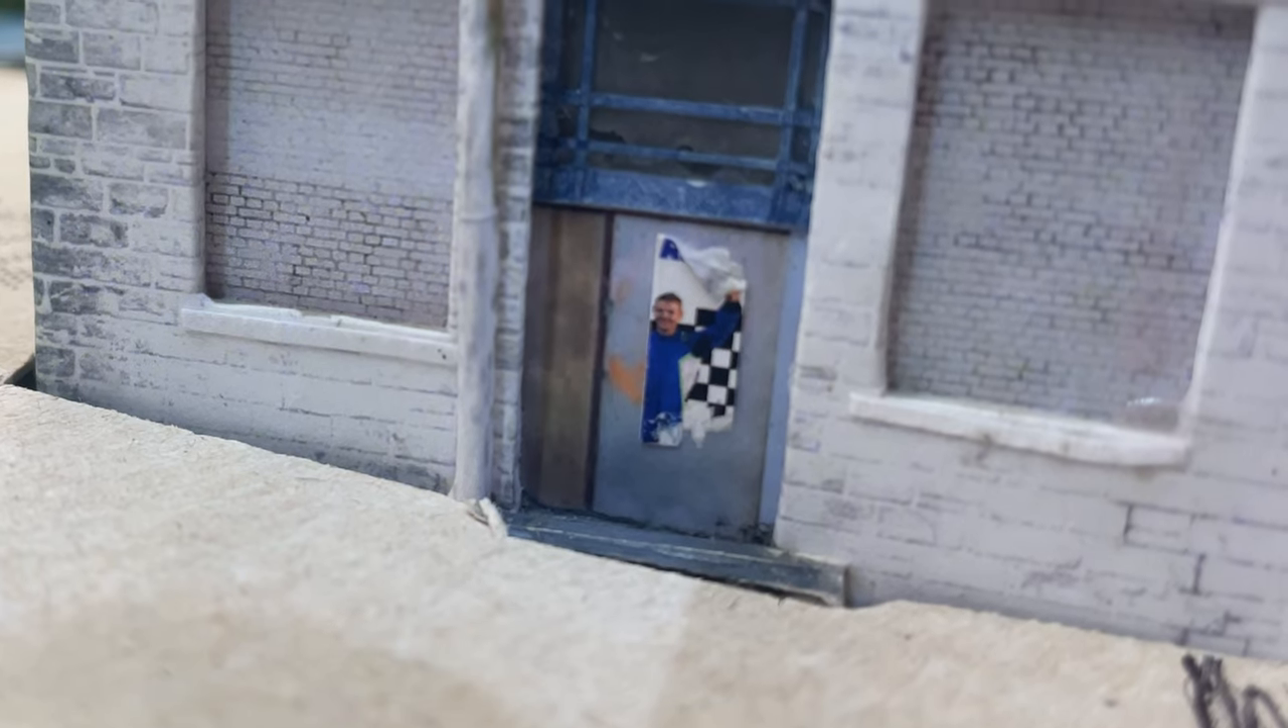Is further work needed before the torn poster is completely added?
No.